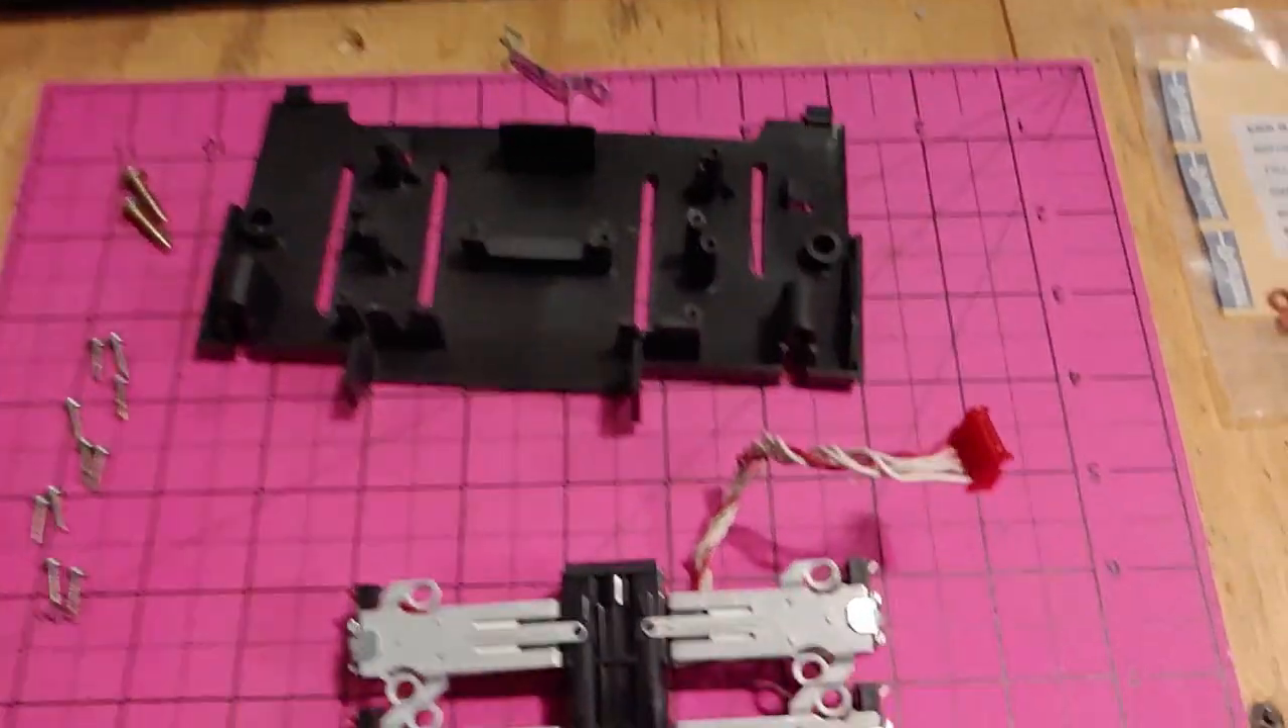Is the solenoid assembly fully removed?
Yes.